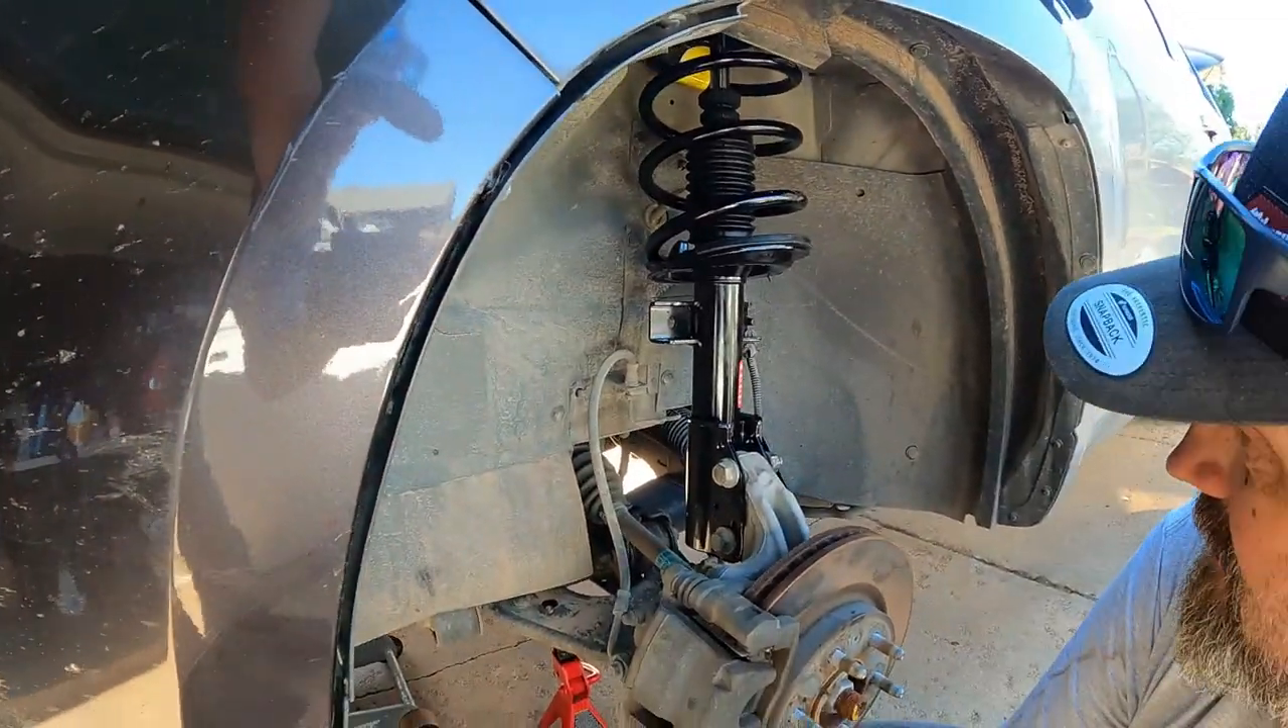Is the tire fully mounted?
No.